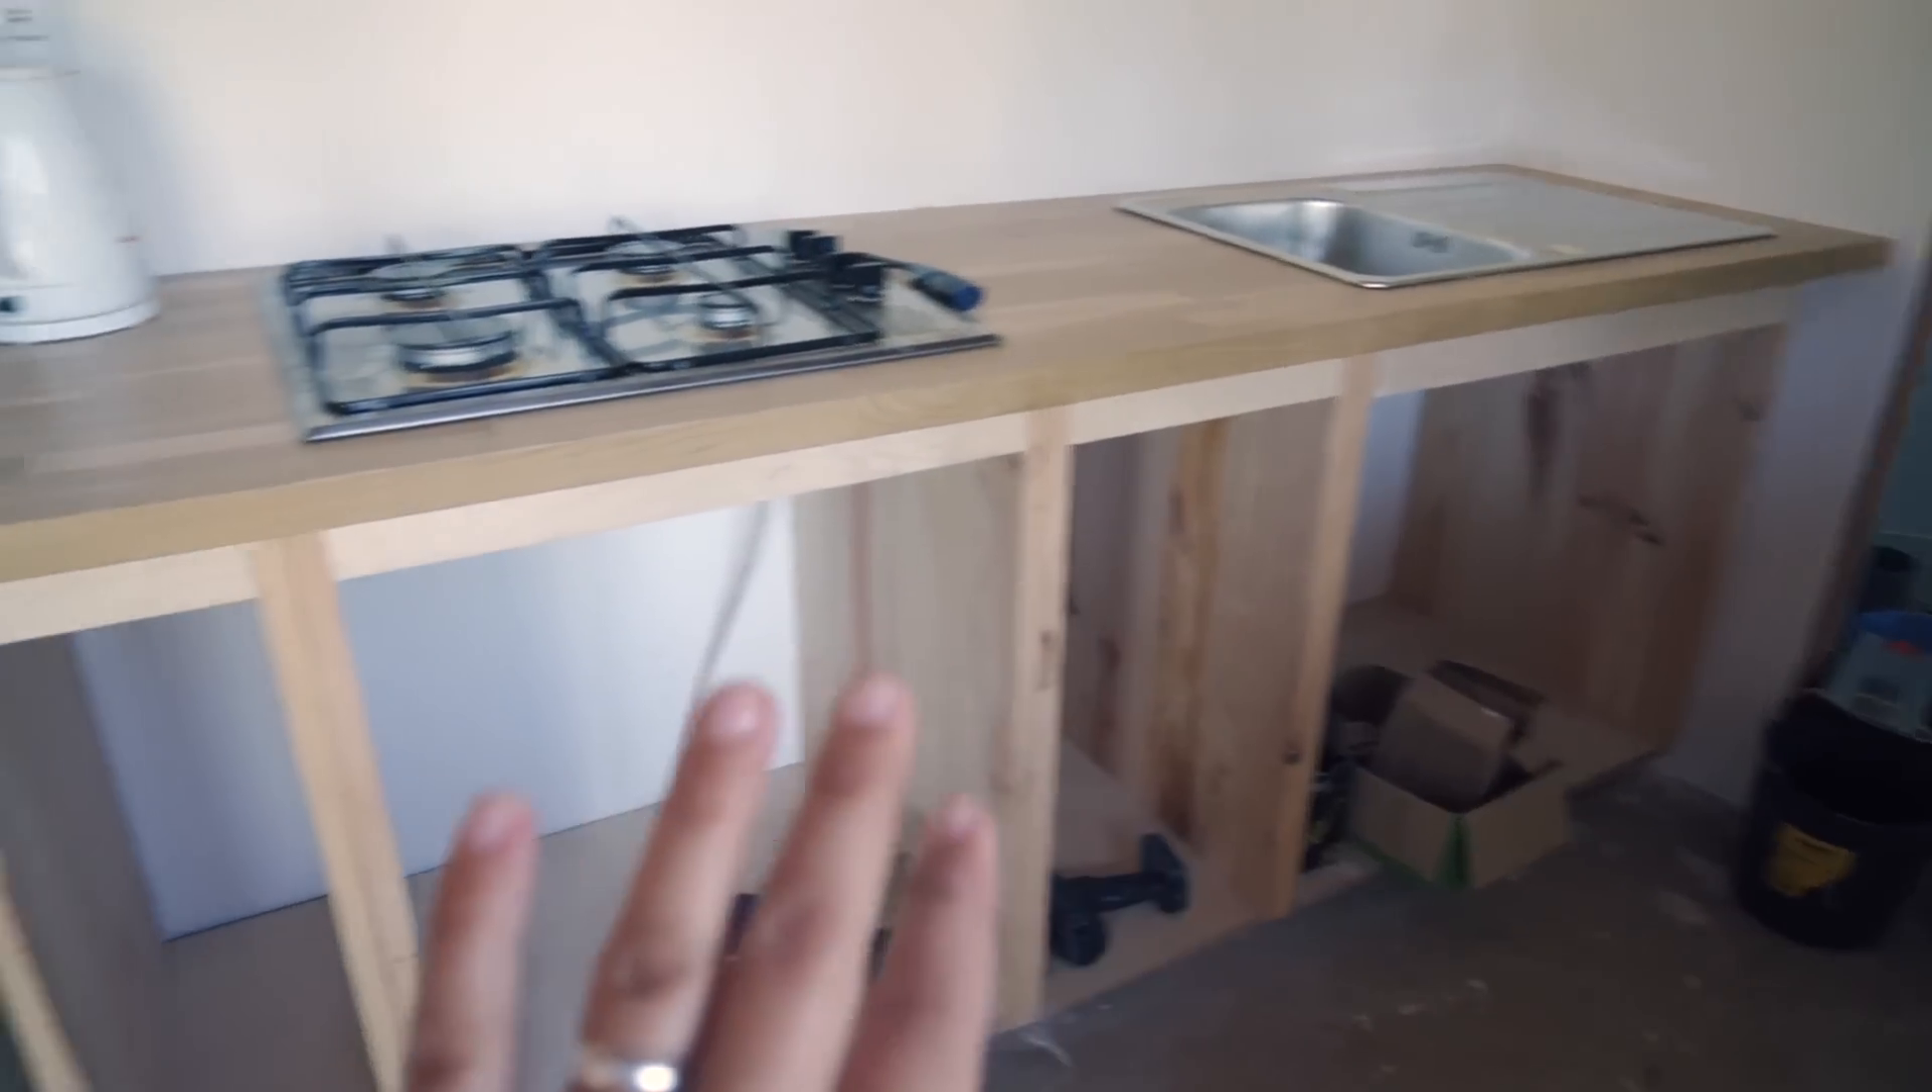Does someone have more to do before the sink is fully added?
No.